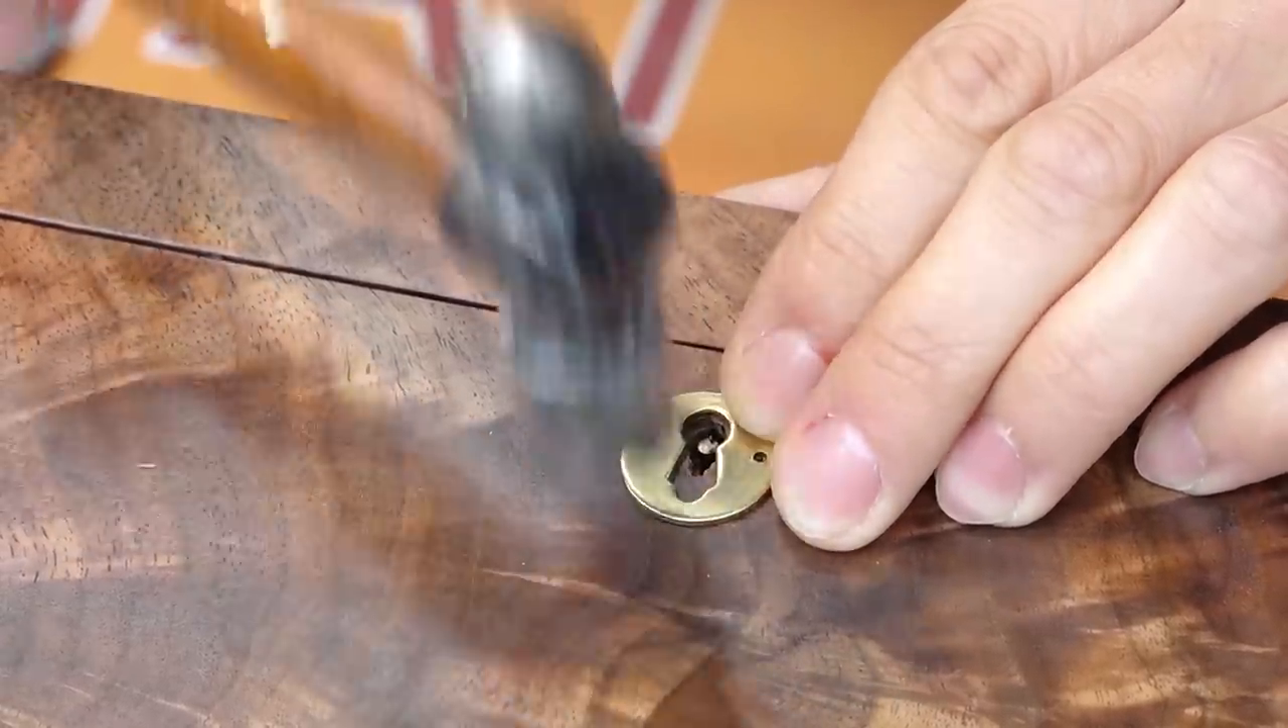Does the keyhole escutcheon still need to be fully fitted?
Yes.